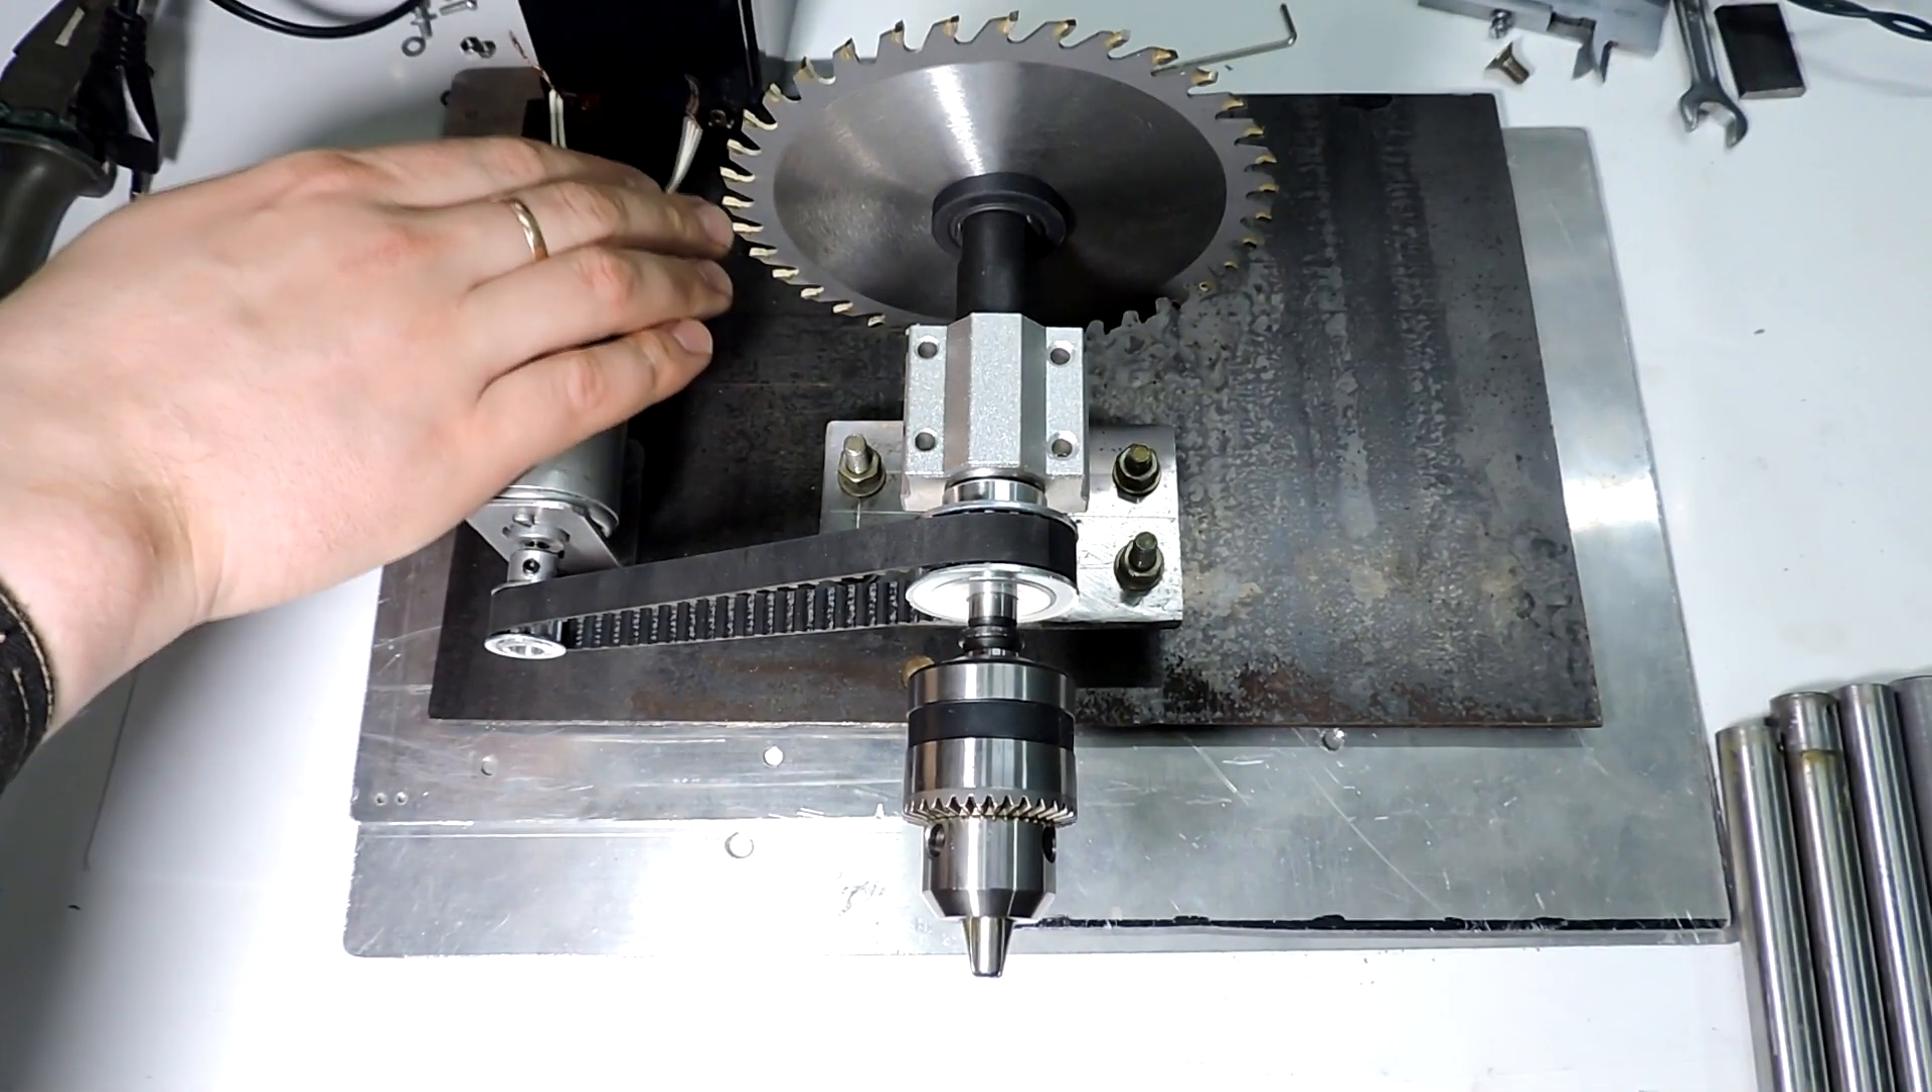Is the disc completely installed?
Yes.